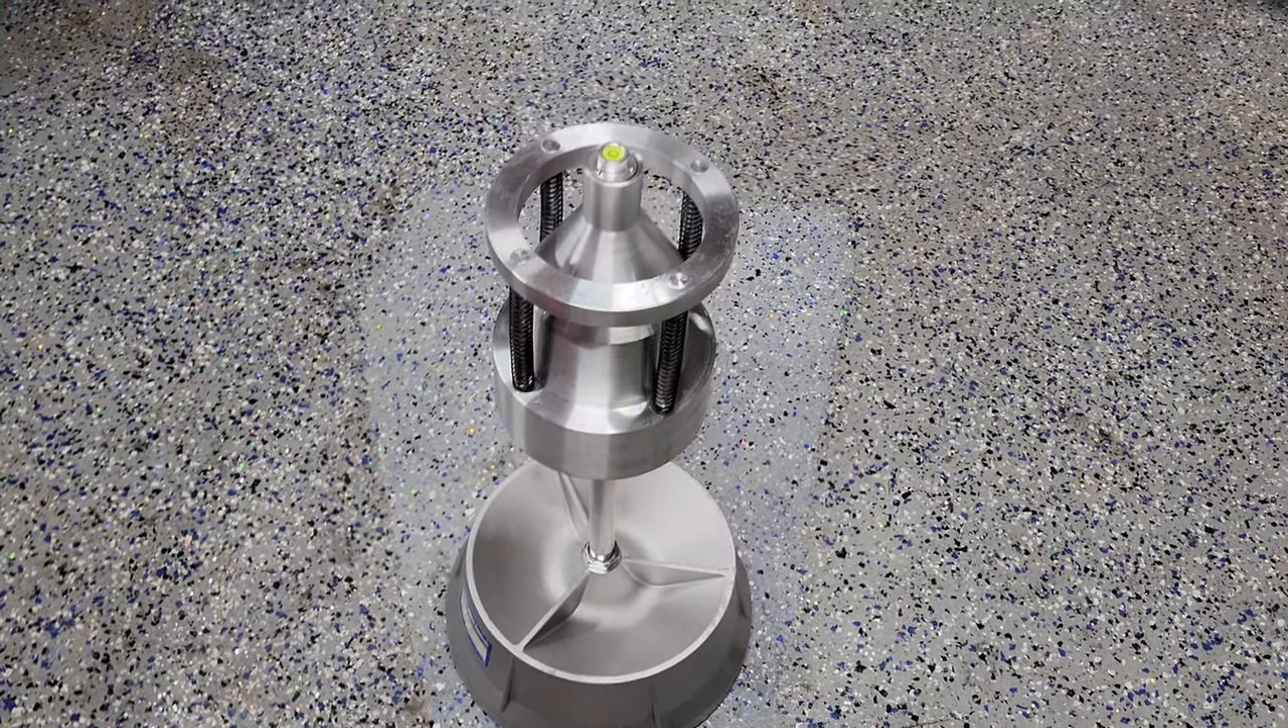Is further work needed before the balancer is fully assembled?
No.